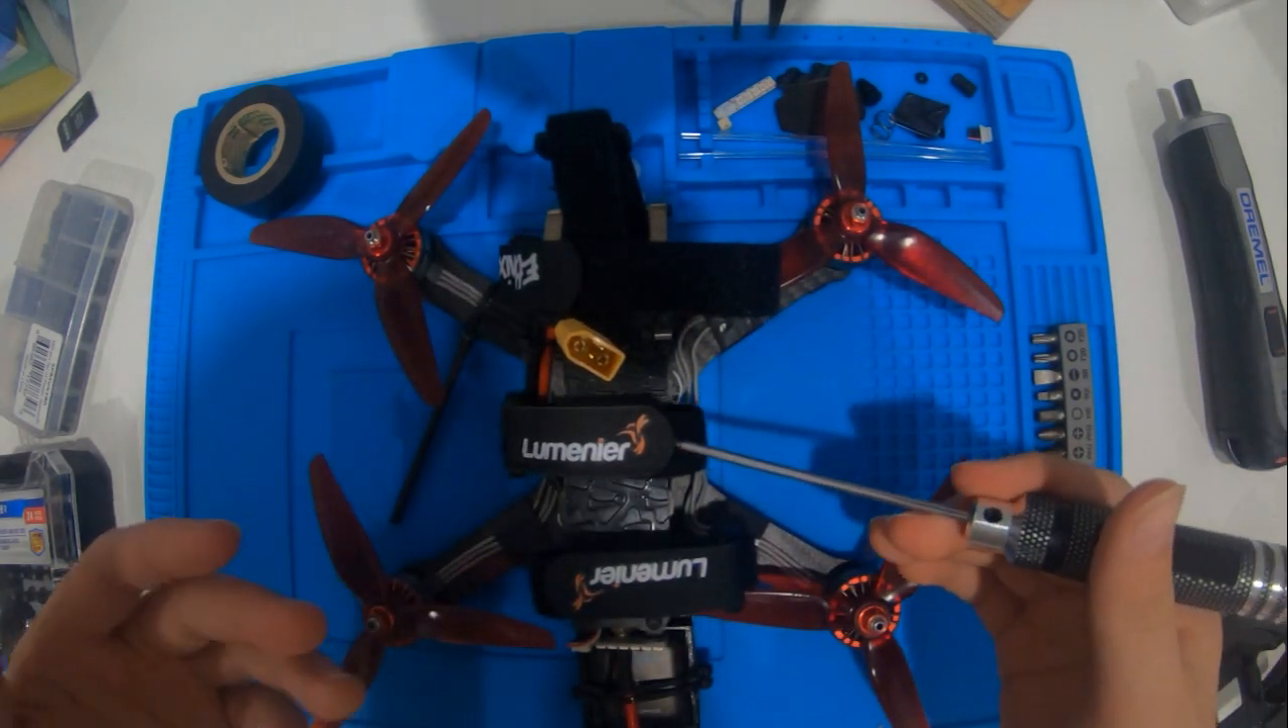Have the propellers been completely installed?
Yes.